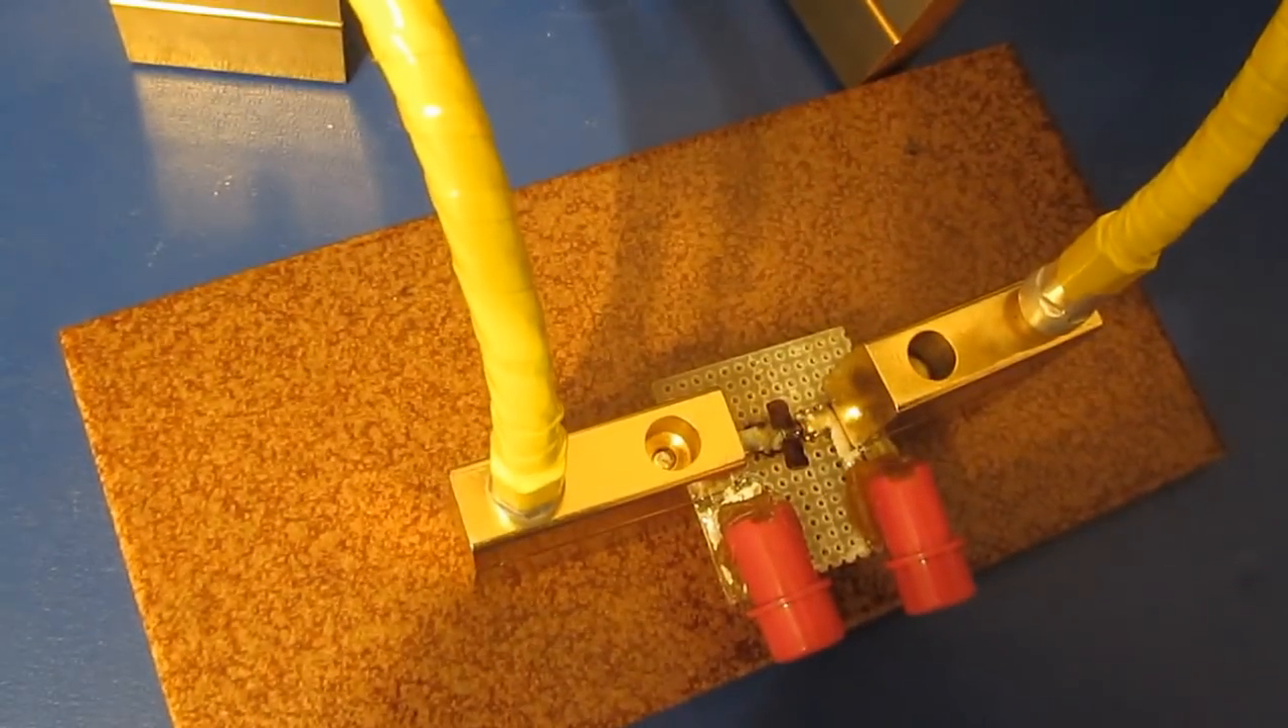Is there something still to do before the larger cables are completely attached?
No.